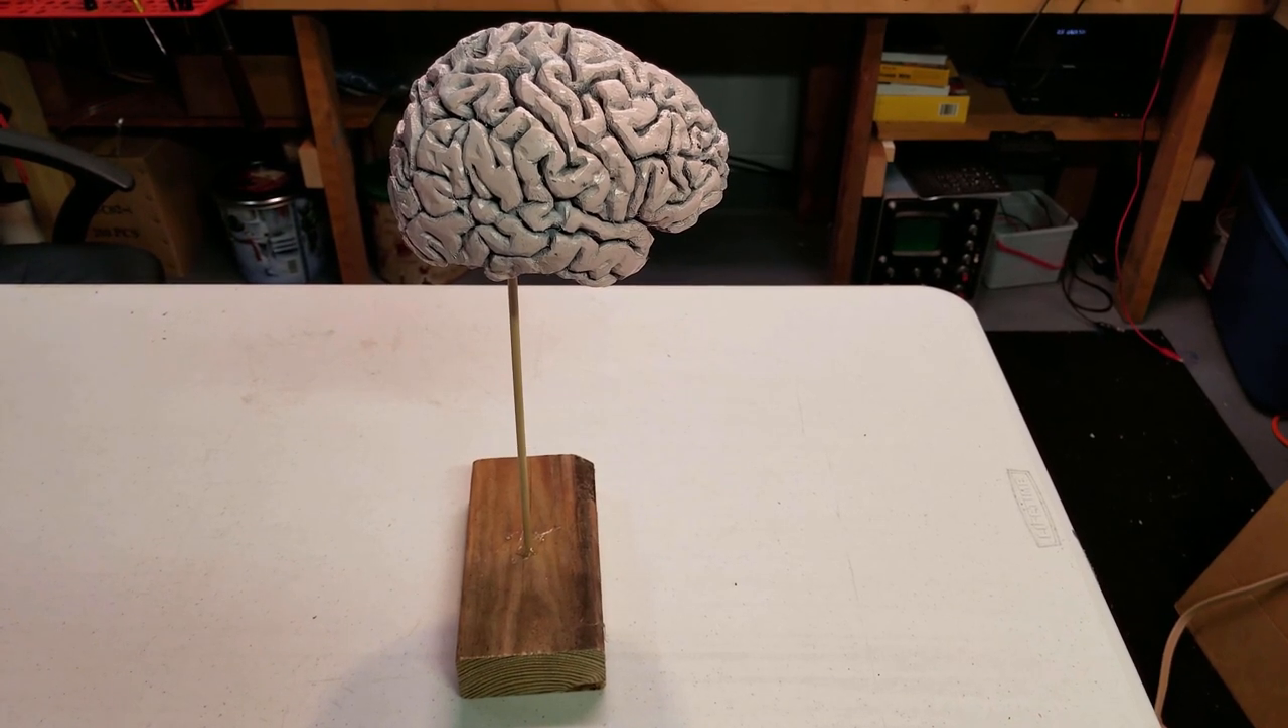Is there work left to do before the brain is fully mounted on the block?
No.